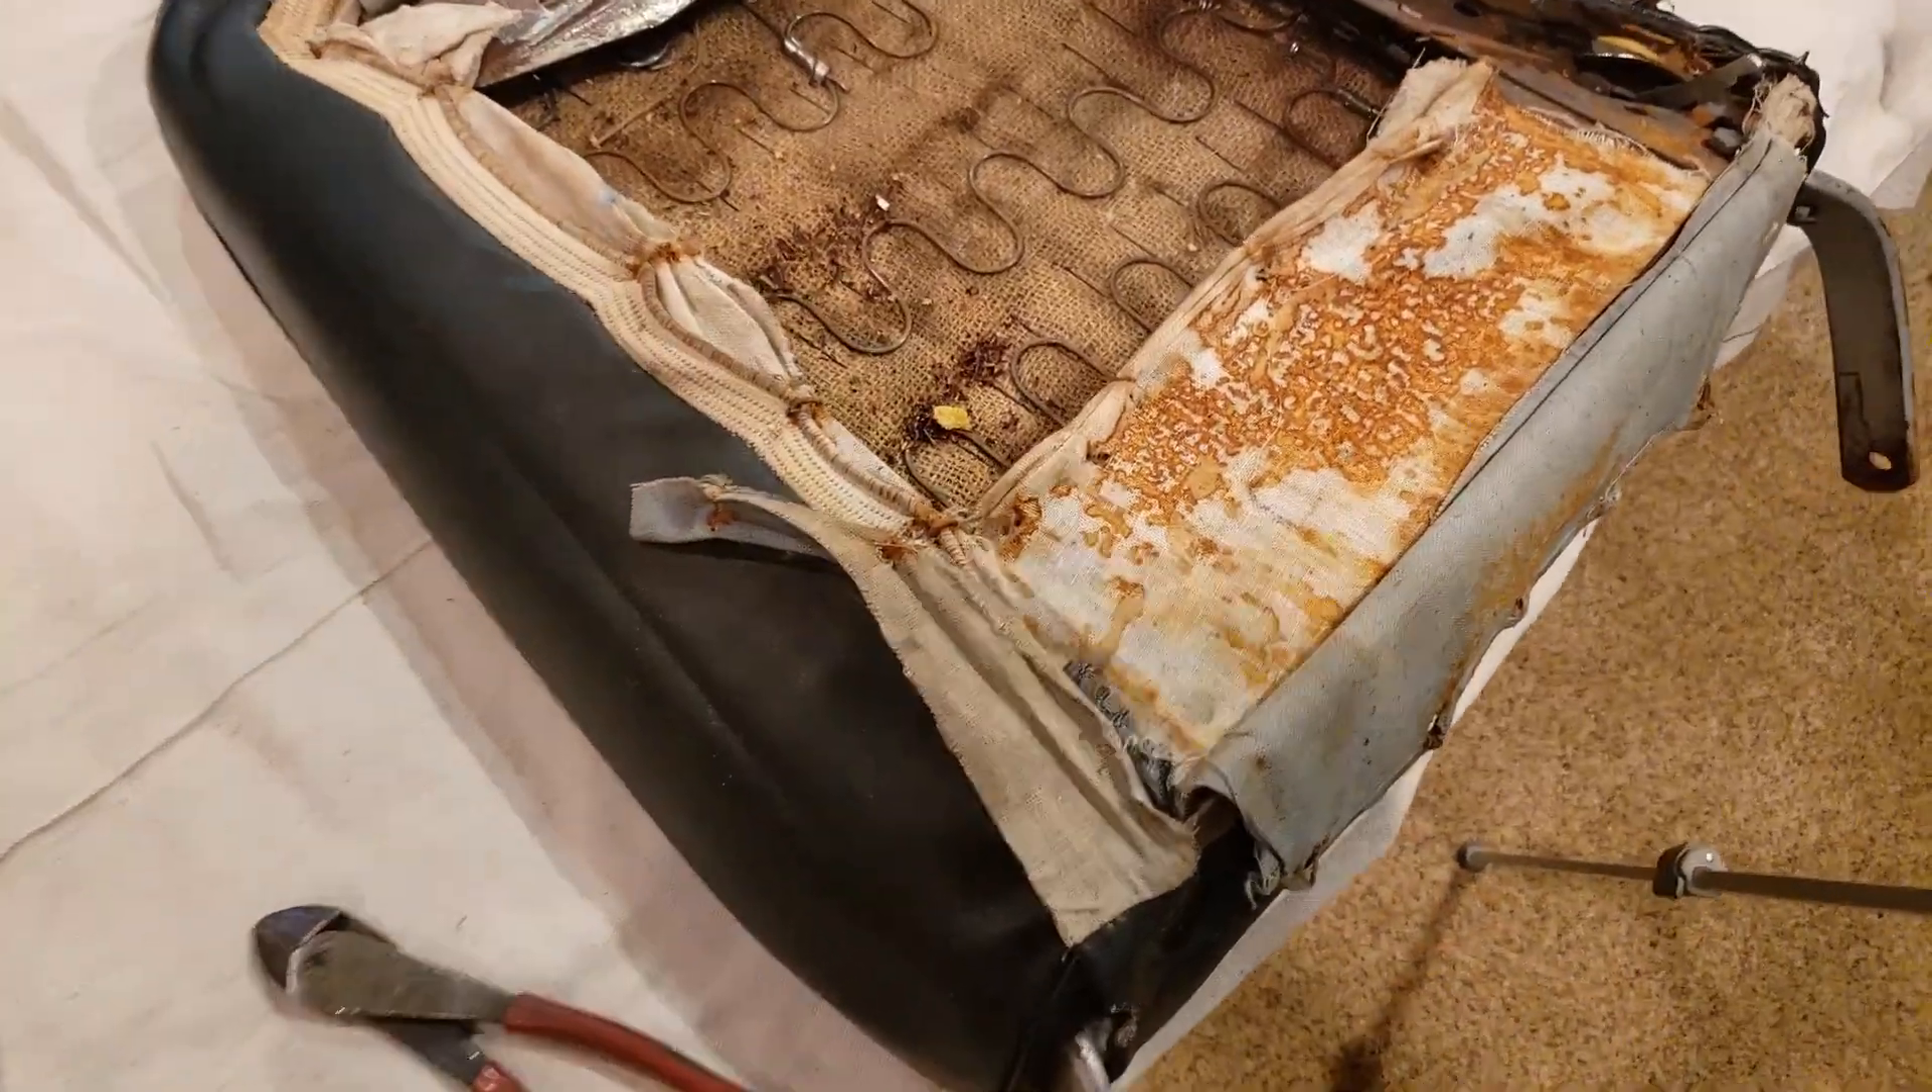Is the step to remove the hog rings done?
No.